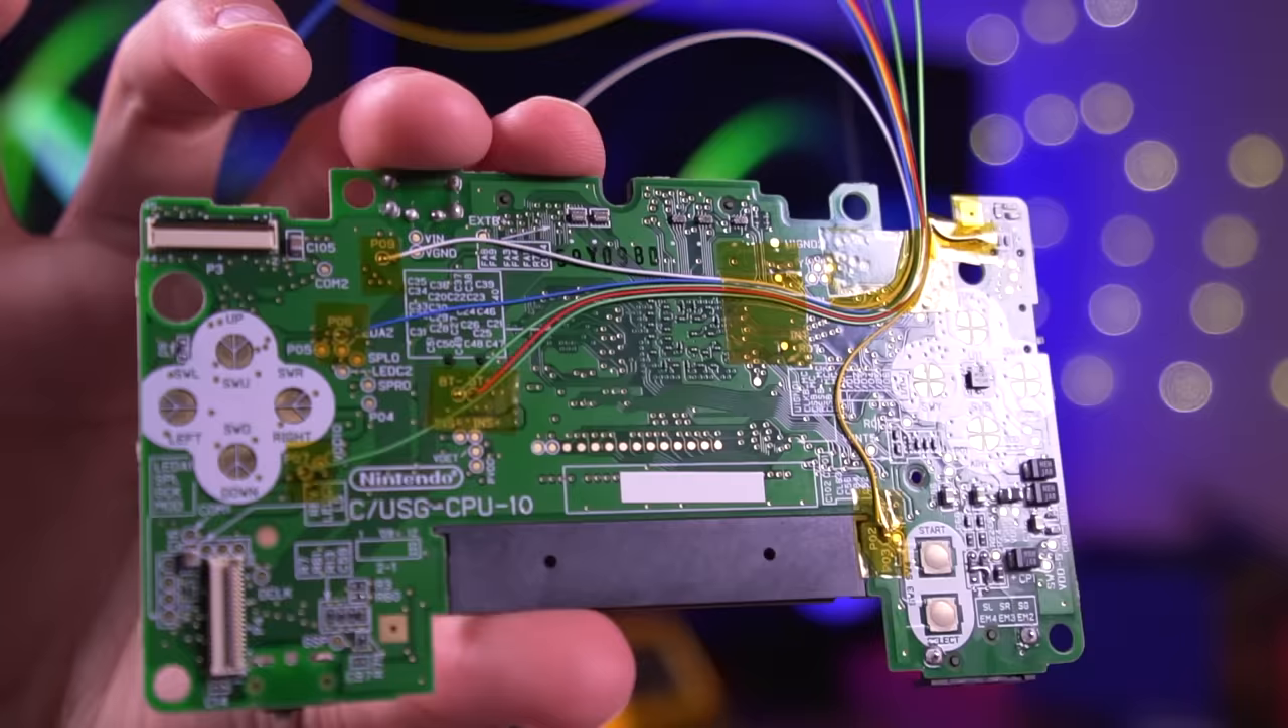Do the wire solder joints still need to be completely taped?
No.